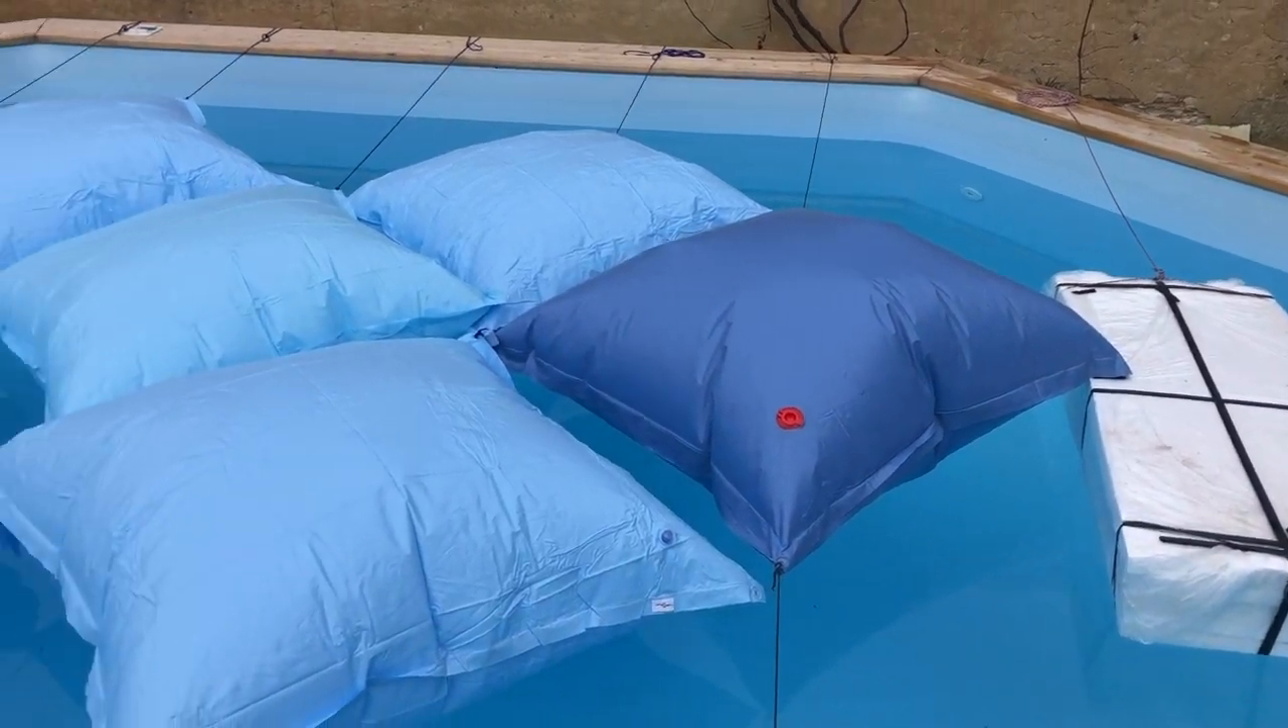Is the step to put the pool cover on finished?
No.